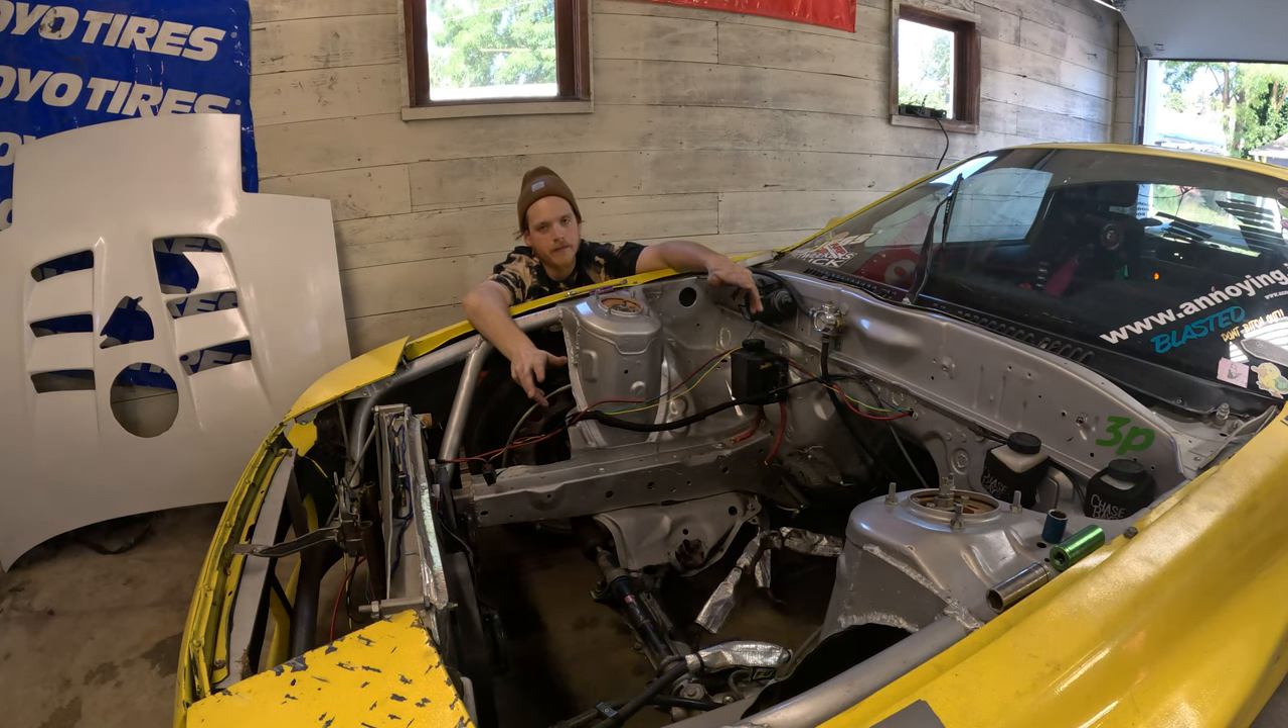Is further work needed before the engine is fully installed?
Yes.